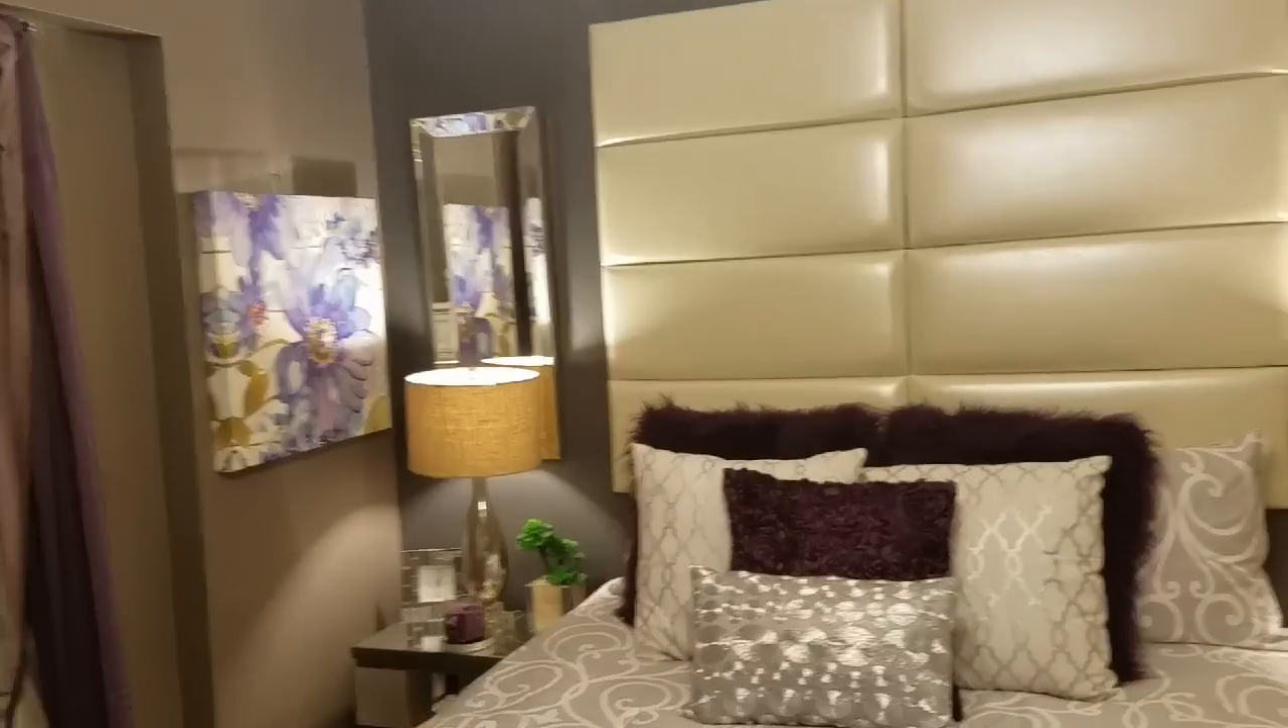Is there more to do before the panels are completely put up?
No.